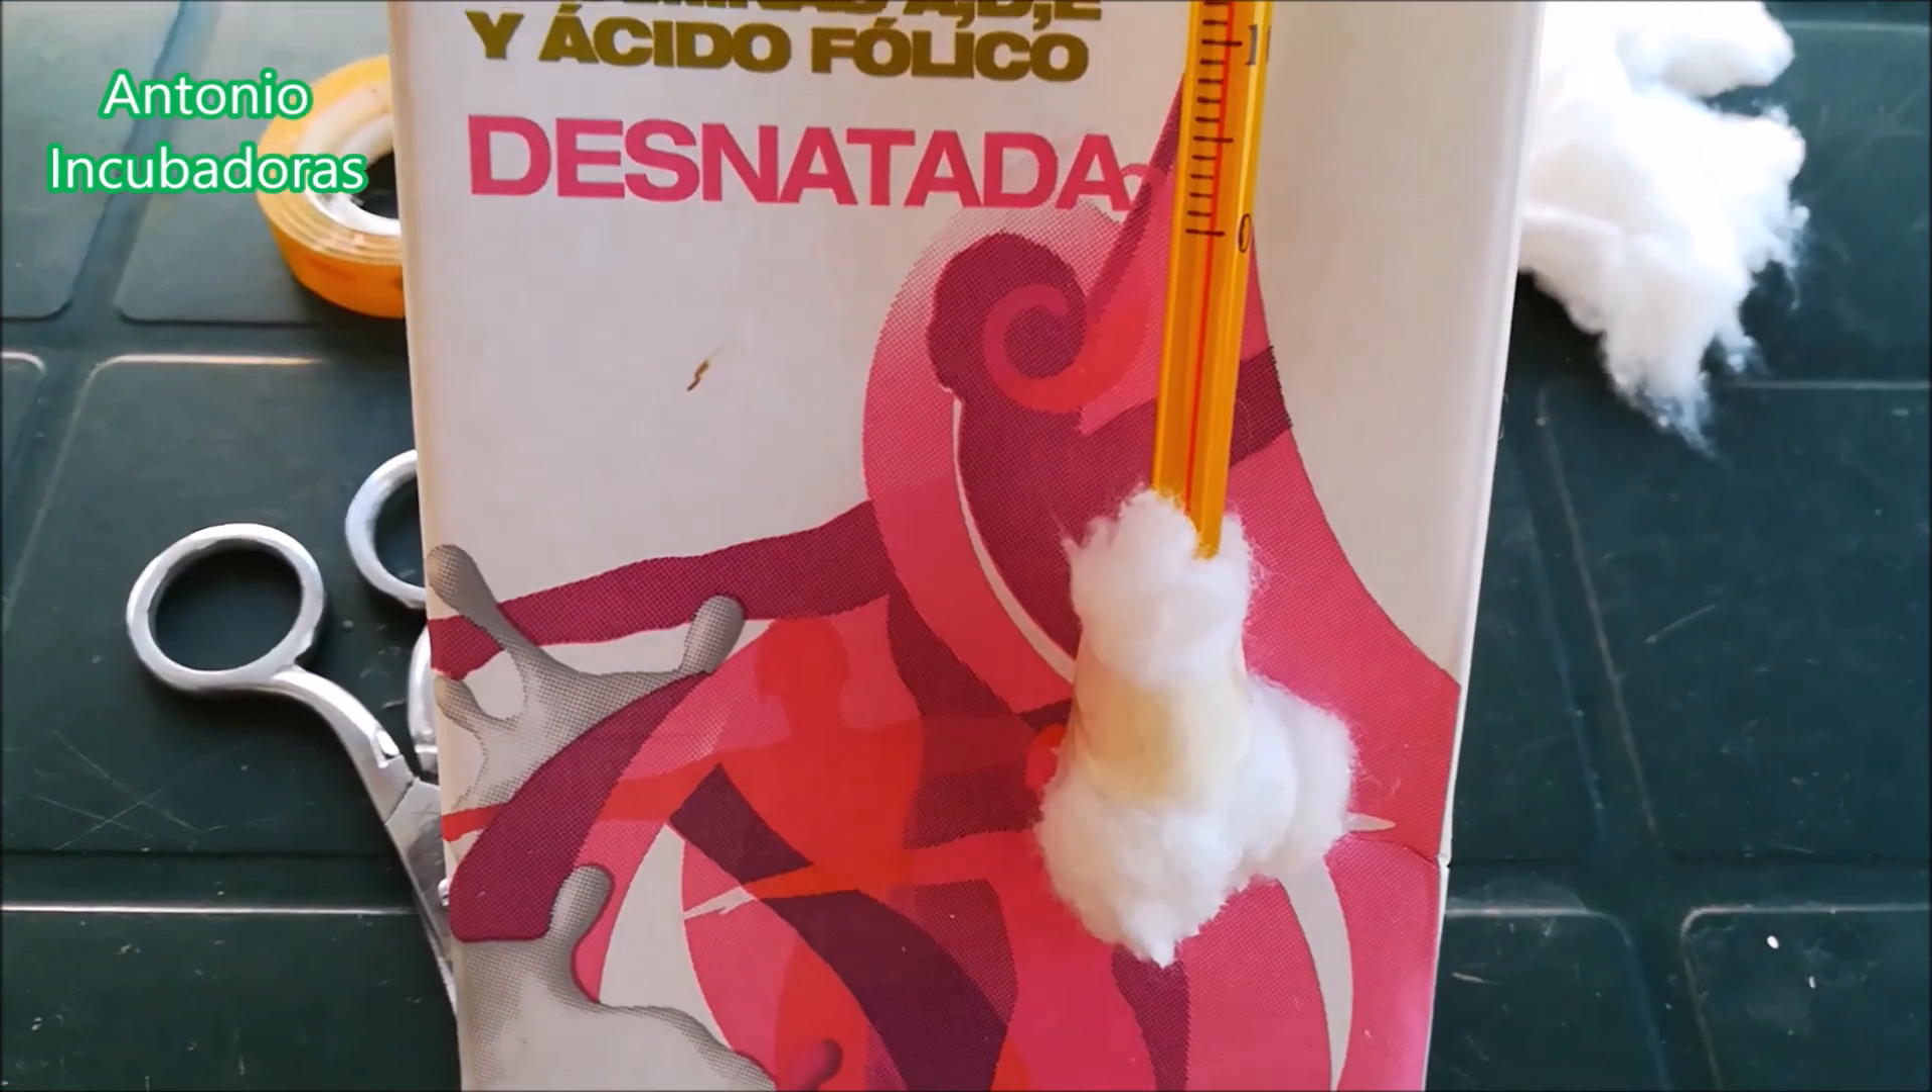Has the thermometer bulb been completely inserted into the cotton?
Yes.